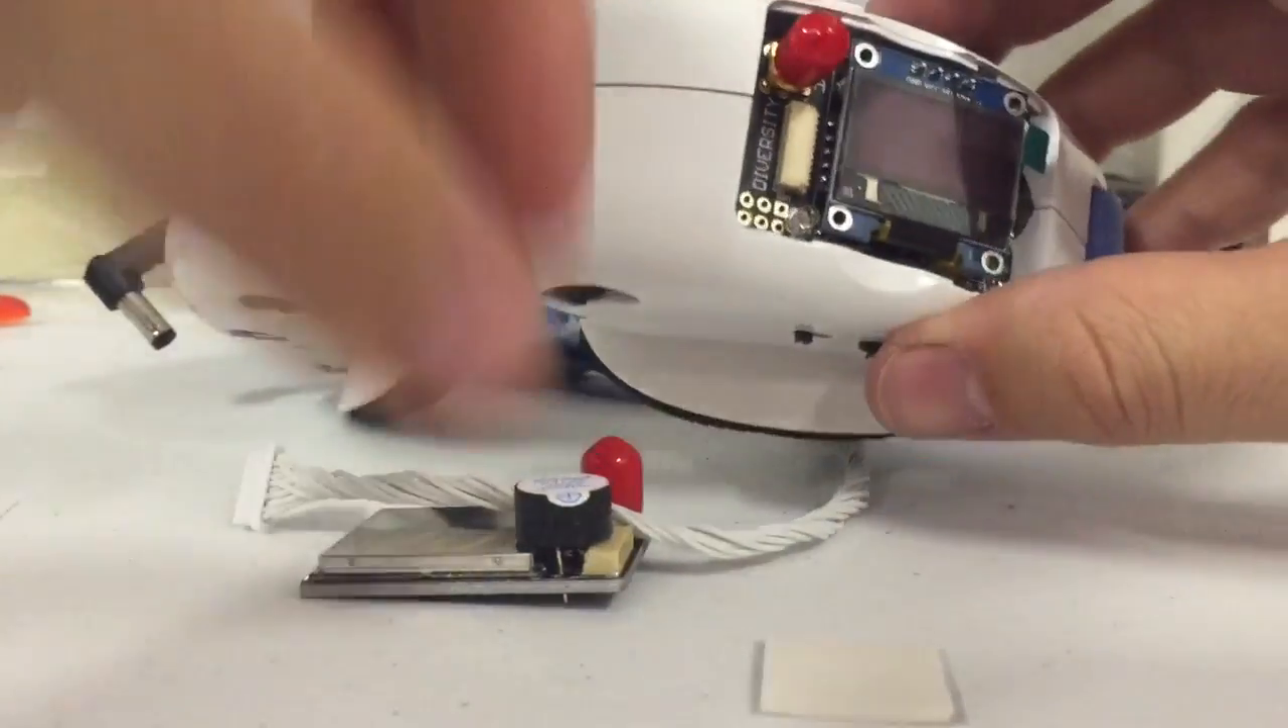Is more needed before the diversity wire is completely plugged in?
Yes.